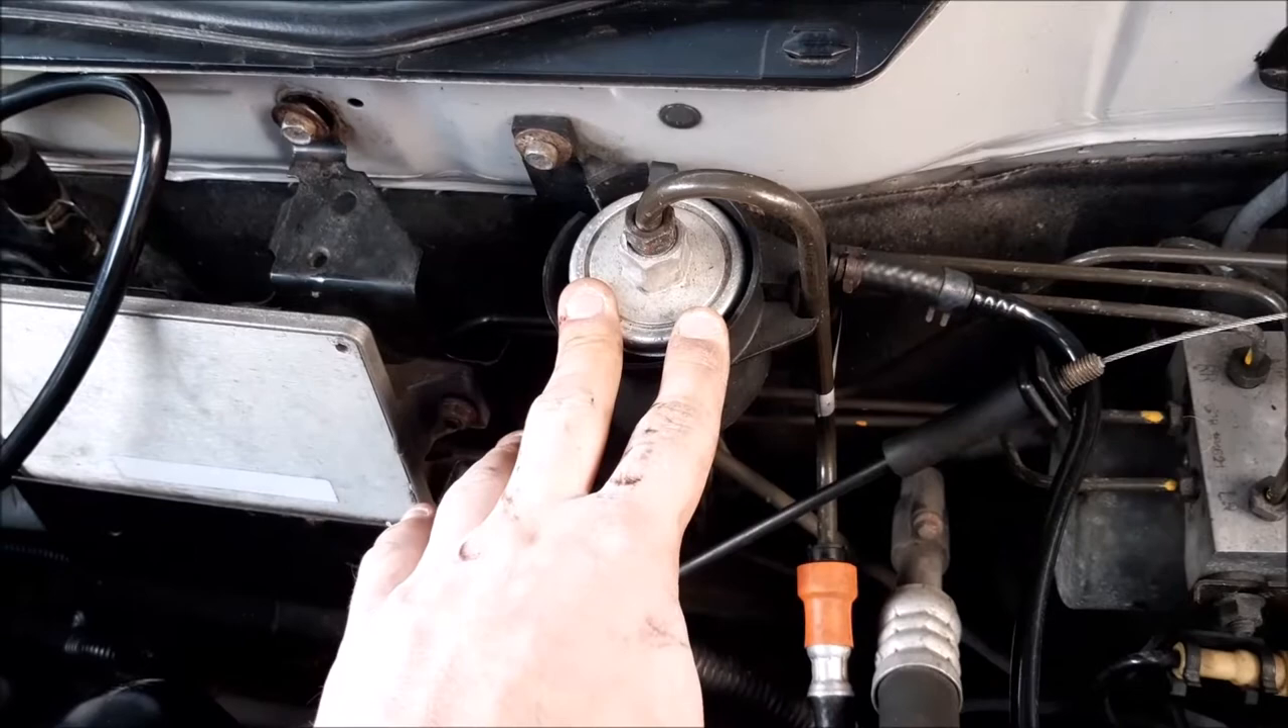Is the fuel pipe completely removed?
No.